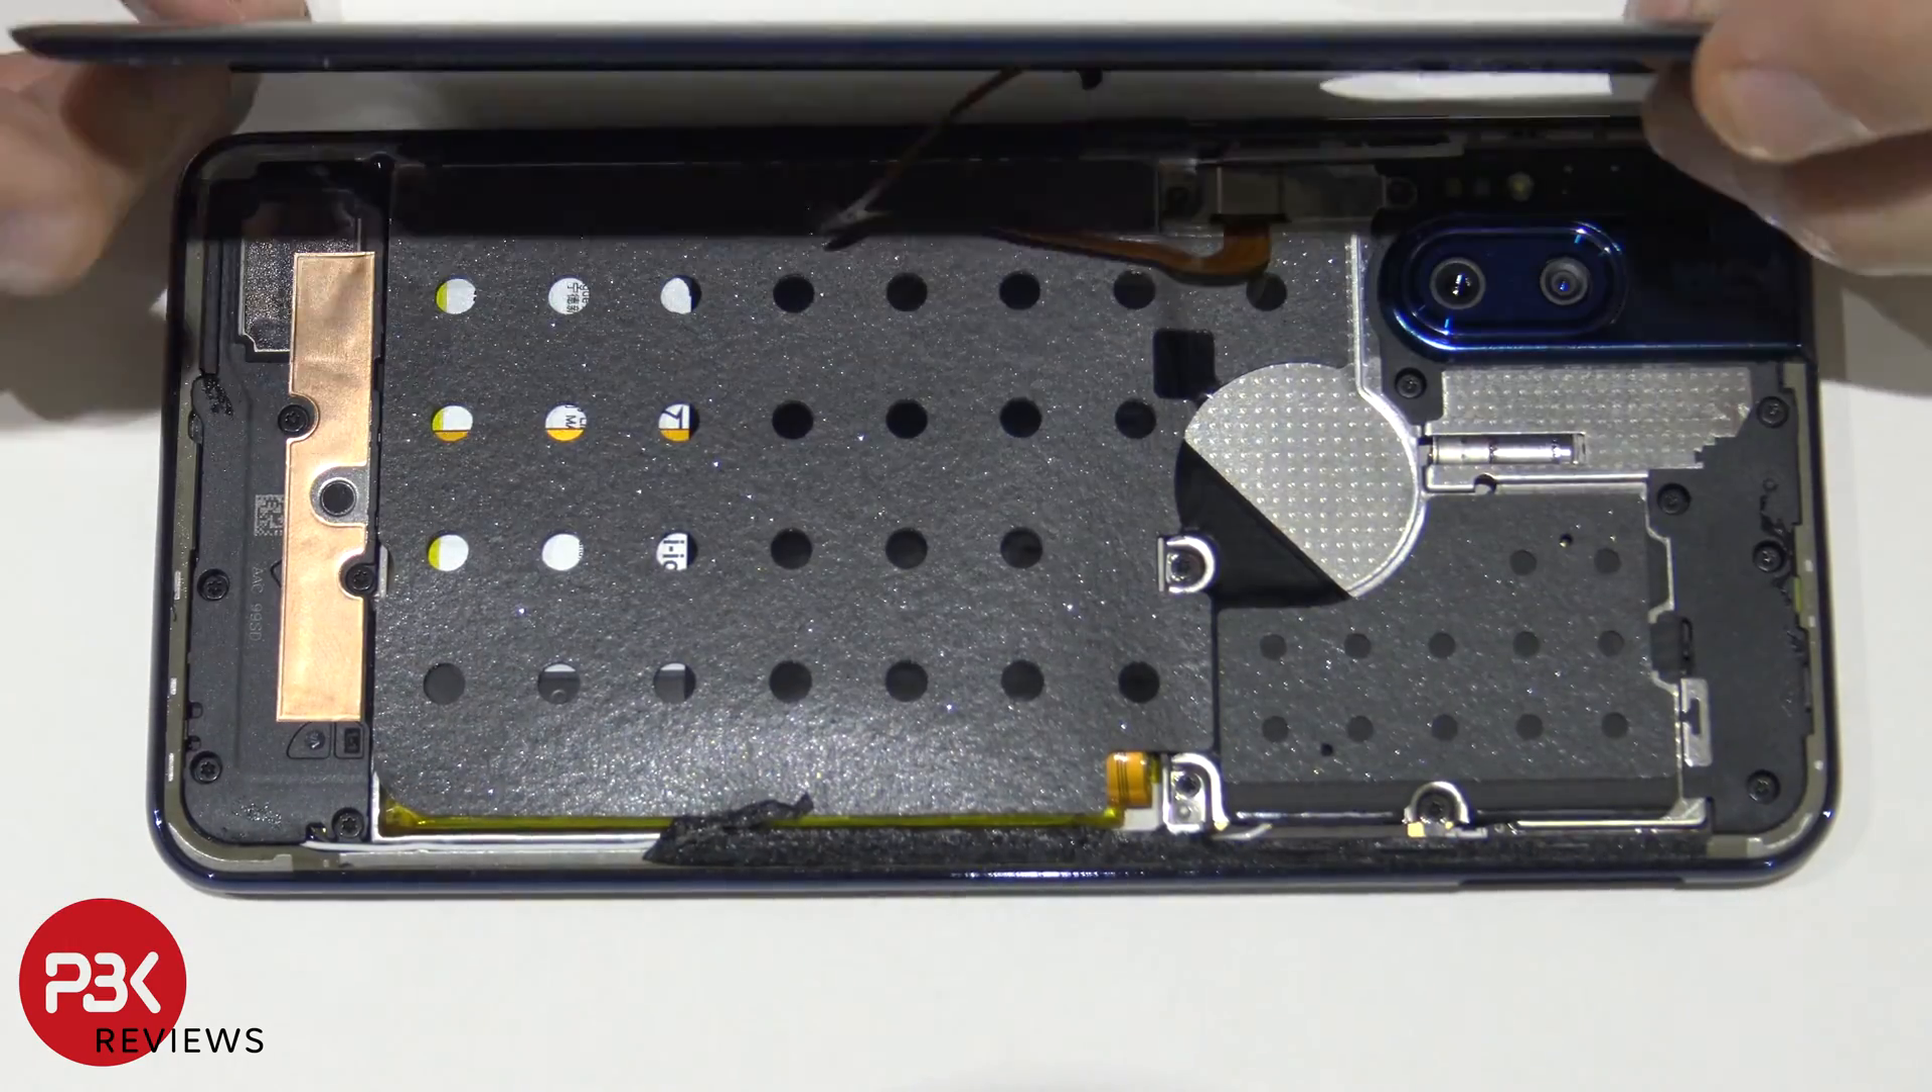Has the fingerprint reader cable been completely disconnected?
No.